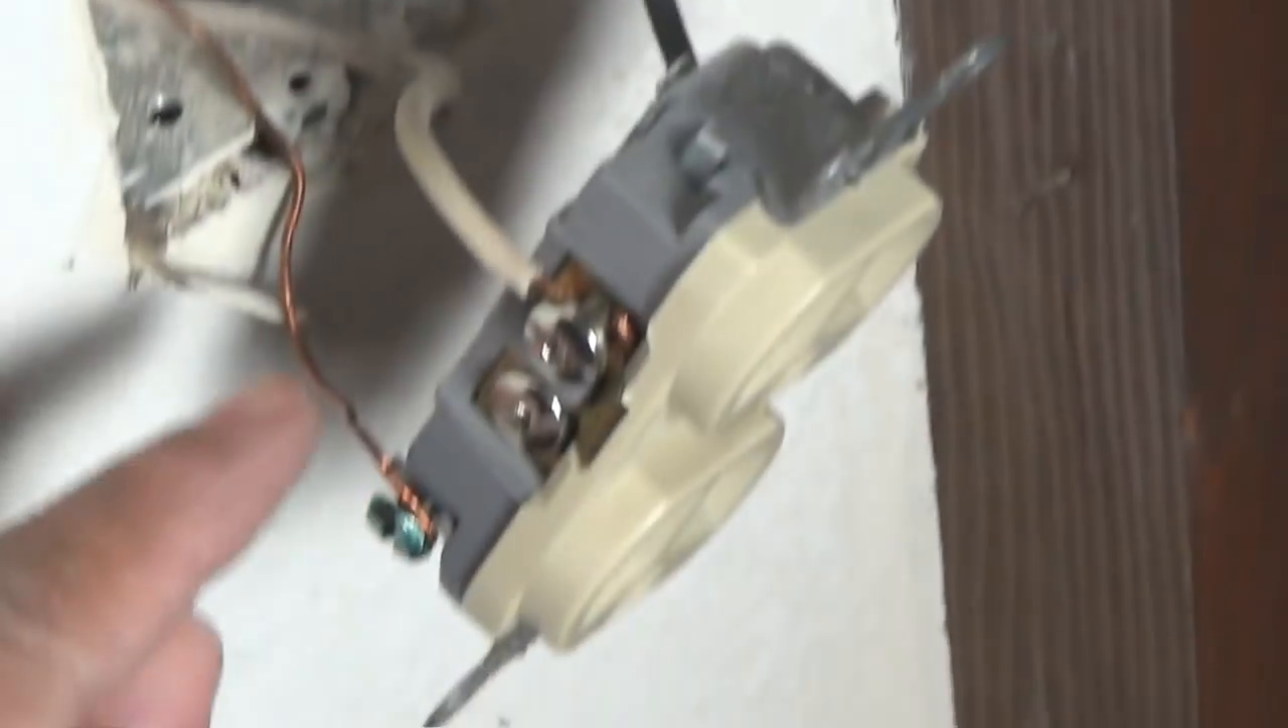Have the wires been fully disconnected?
No.